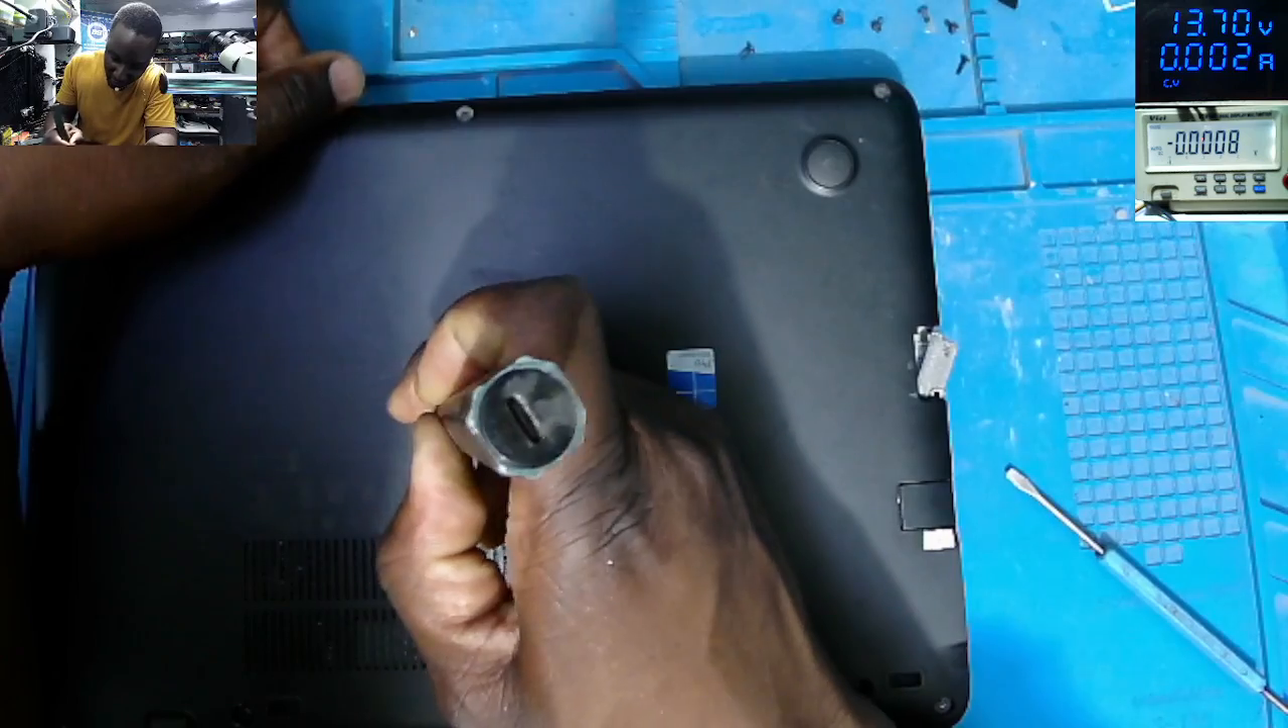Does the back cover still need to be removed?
Yes.